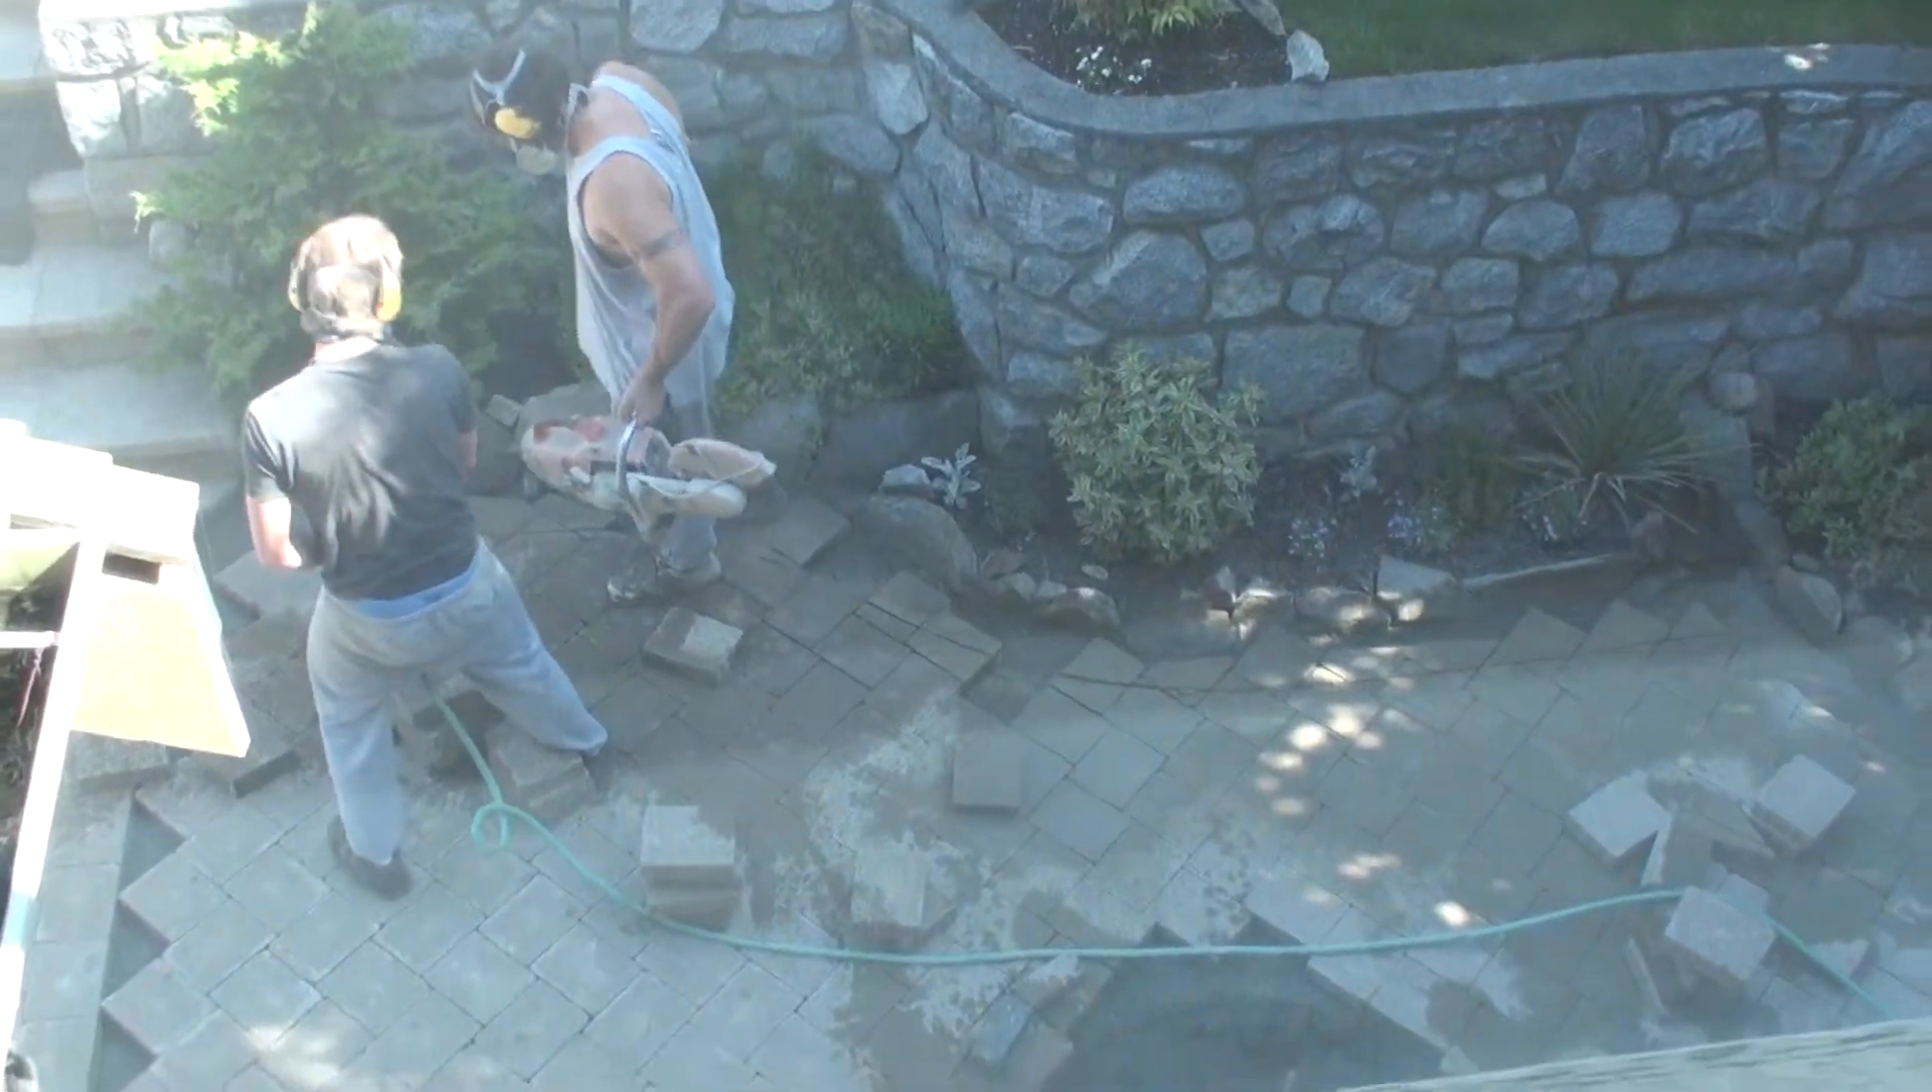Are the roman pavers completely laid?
No.